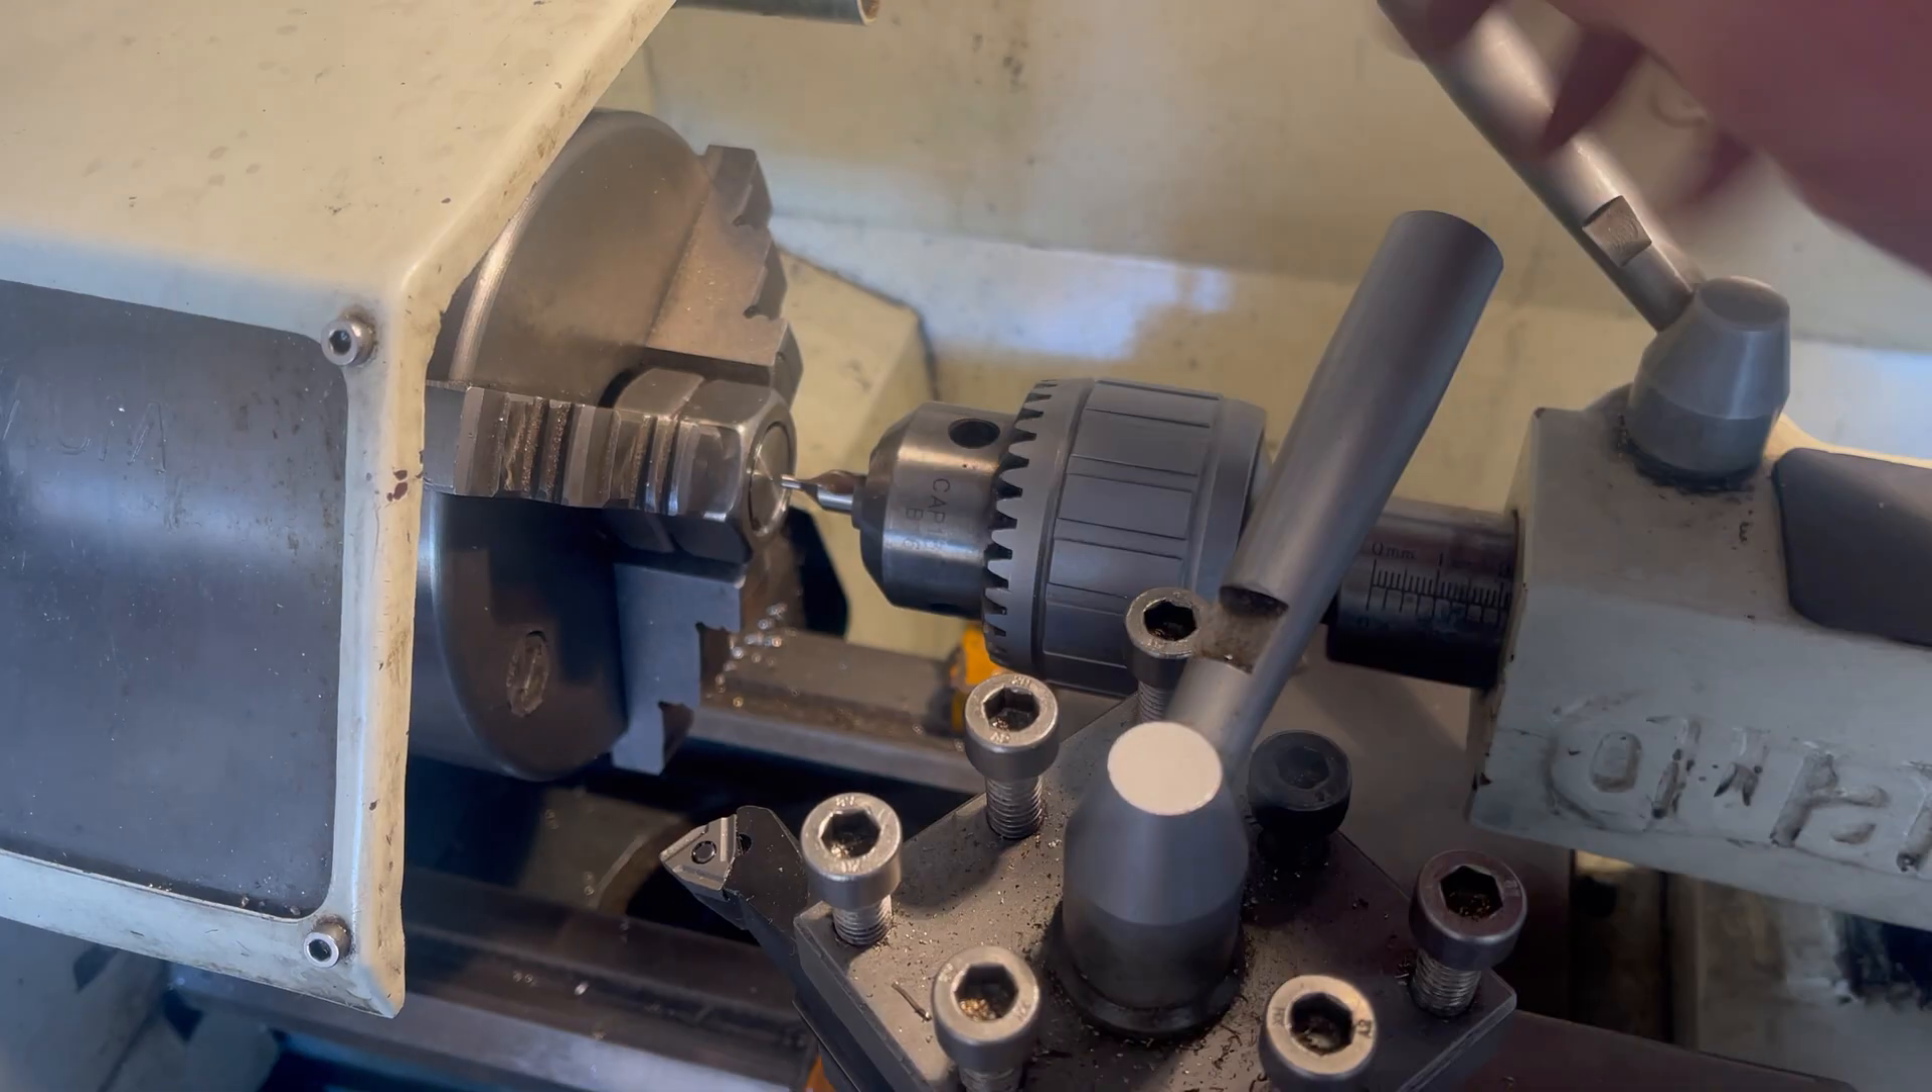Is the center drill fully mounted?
Yes.